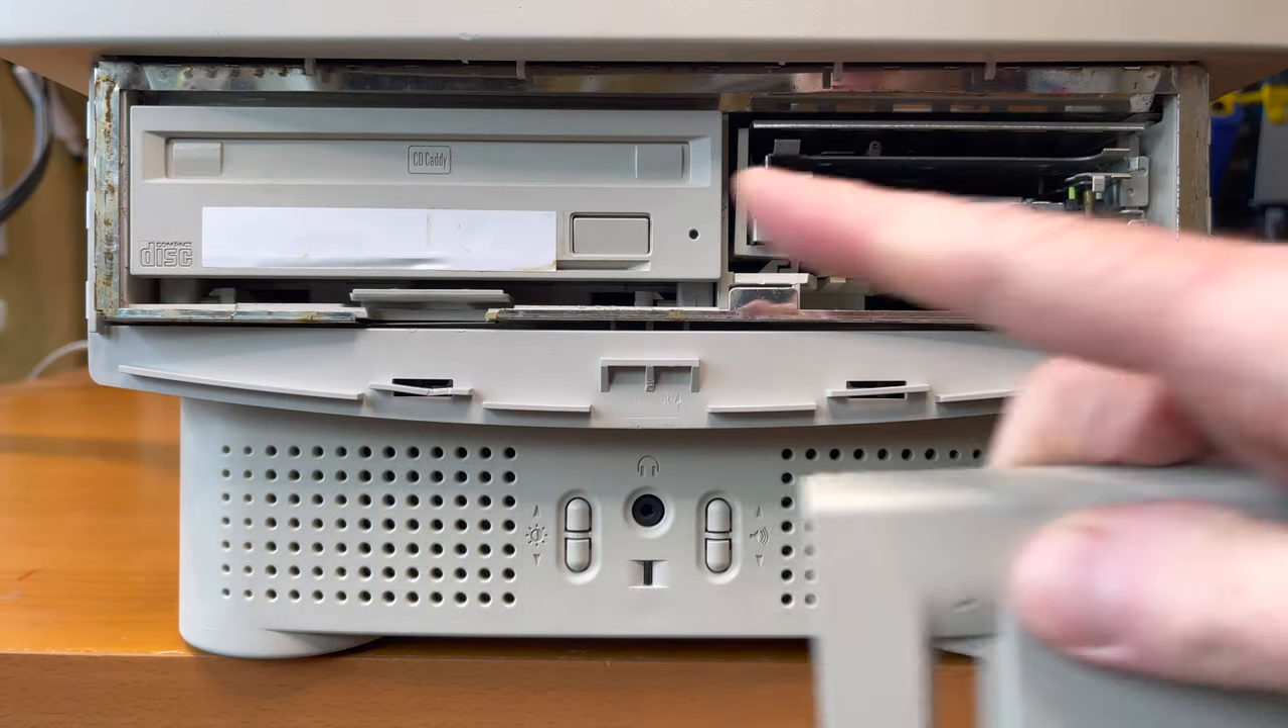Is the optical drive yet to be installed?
No.